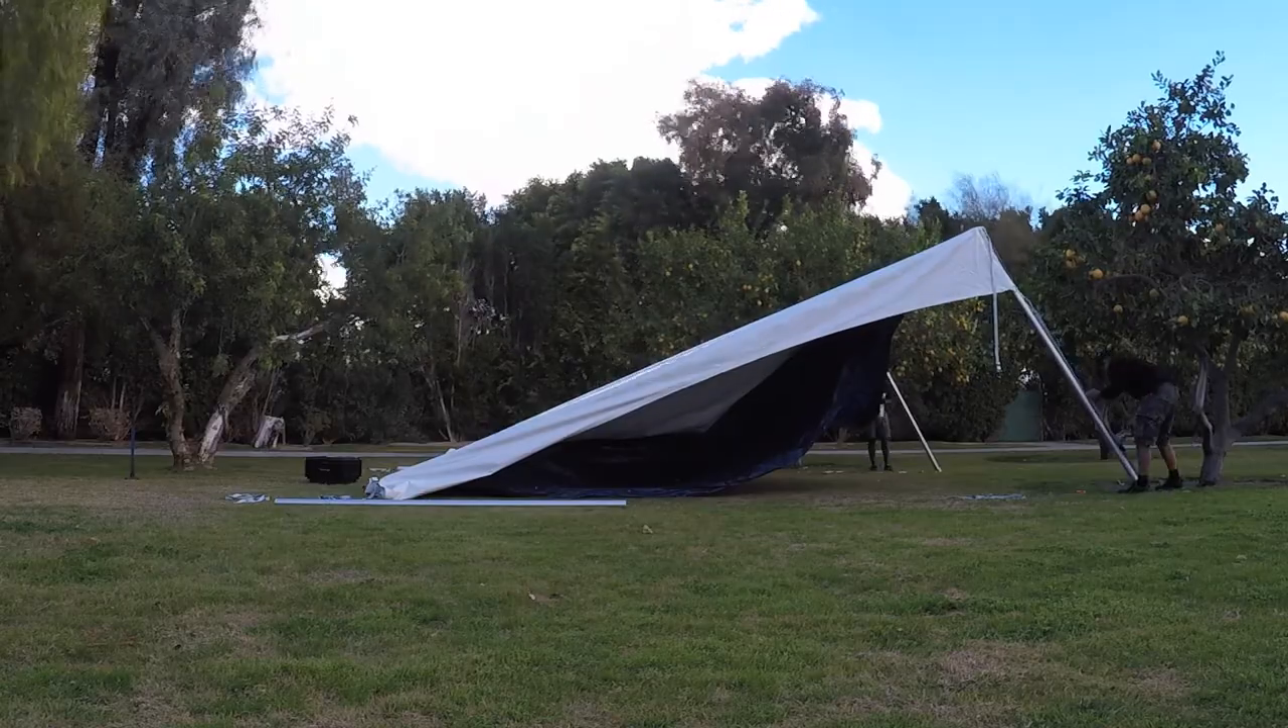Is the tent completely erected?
No.